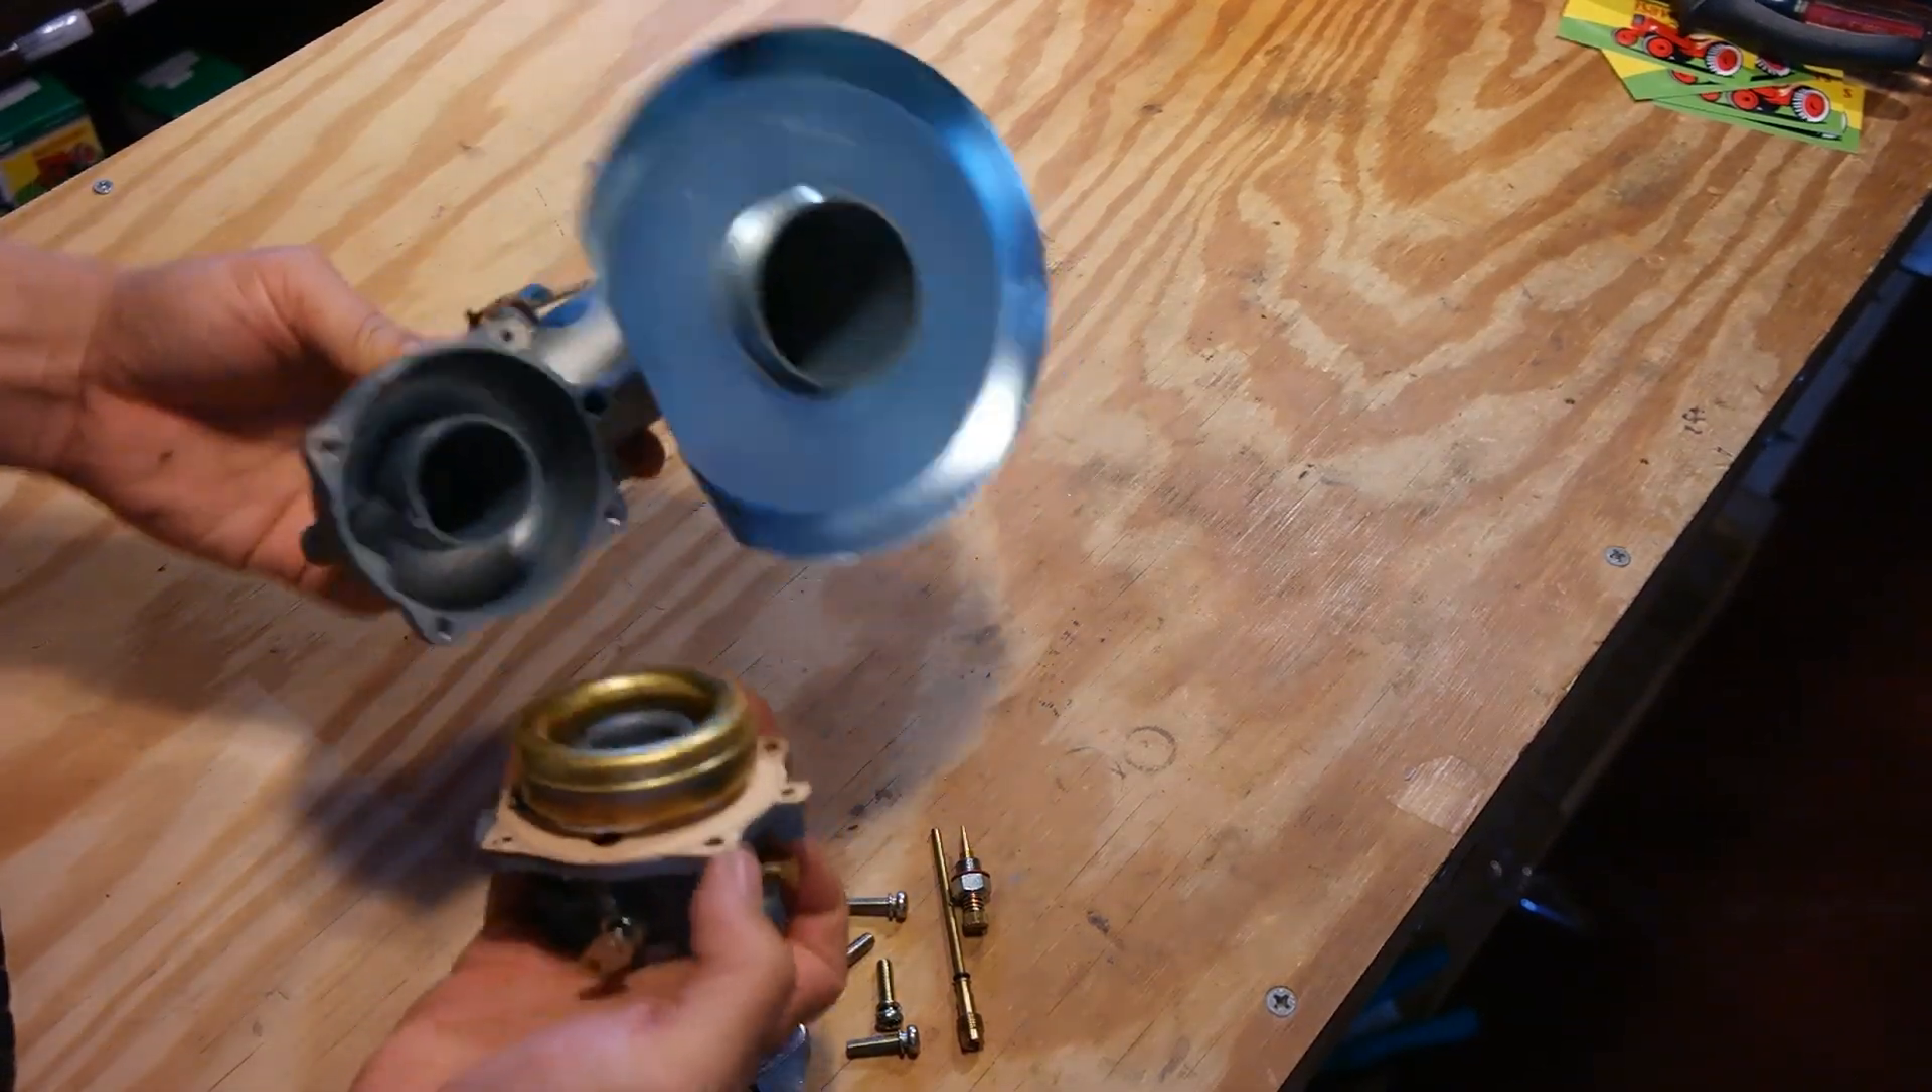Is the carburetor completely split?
Yes.